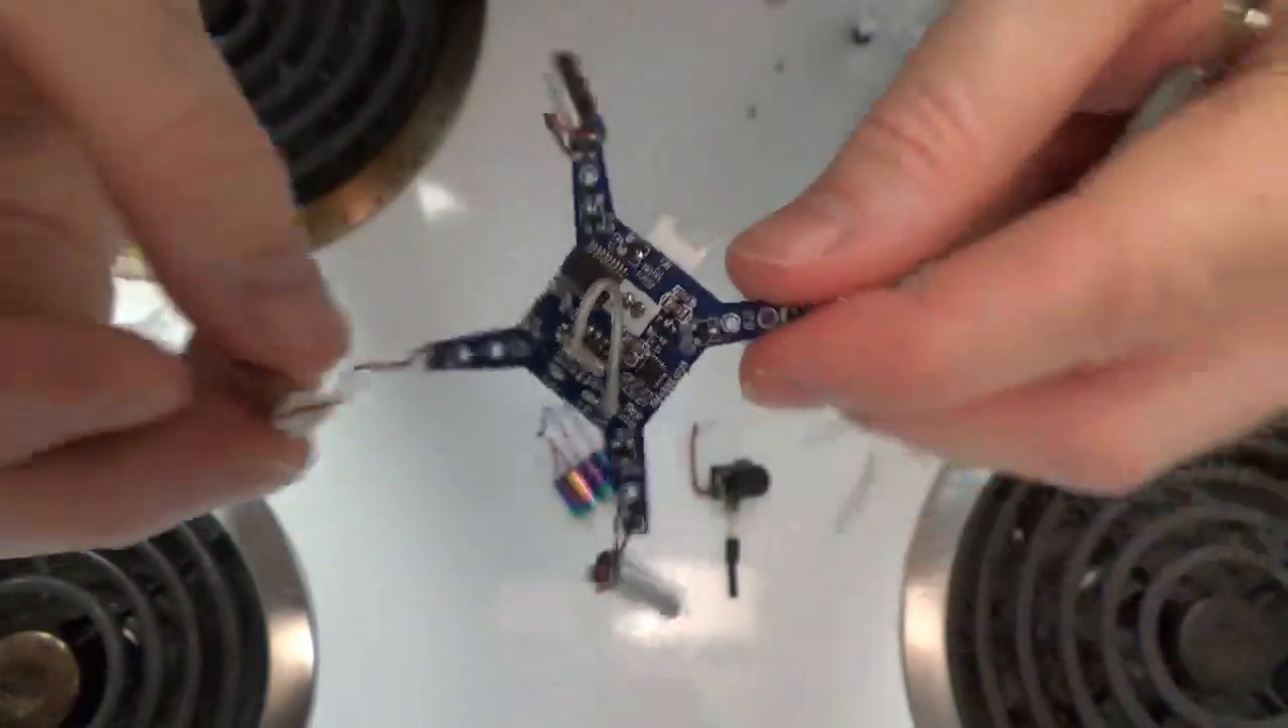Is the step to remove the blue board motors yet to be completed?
Yes.